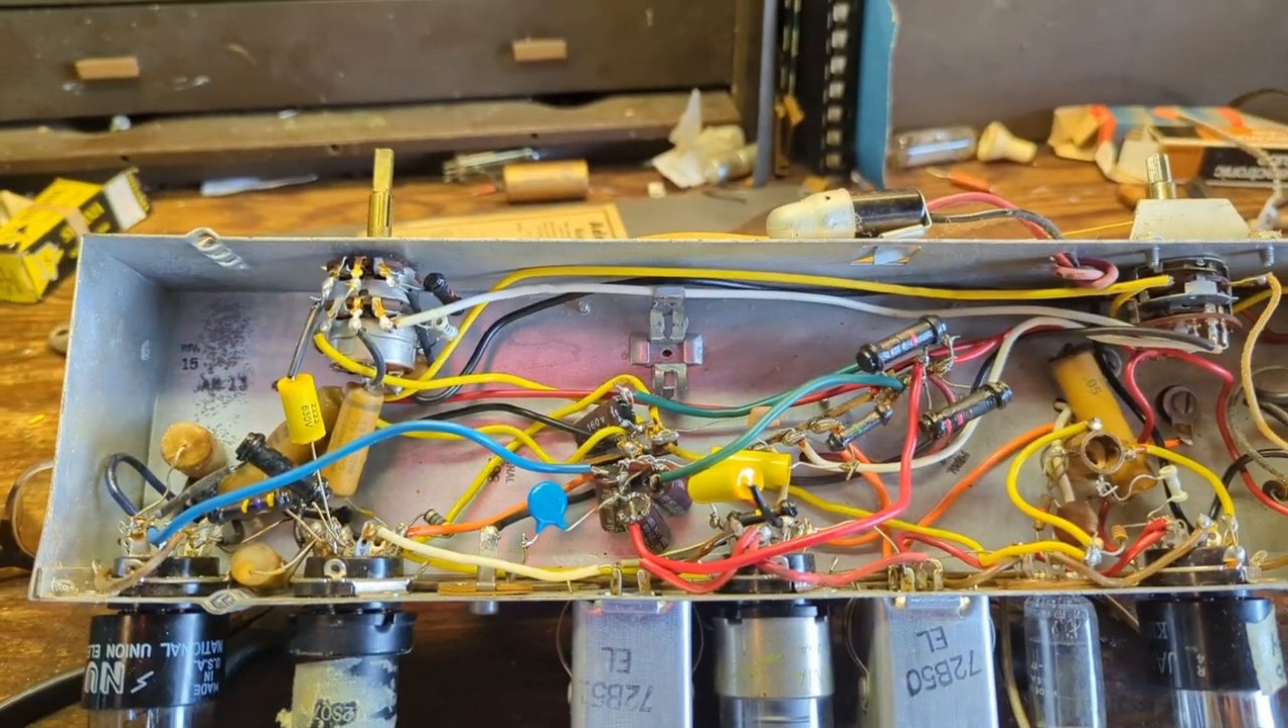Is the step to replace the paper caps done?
No.